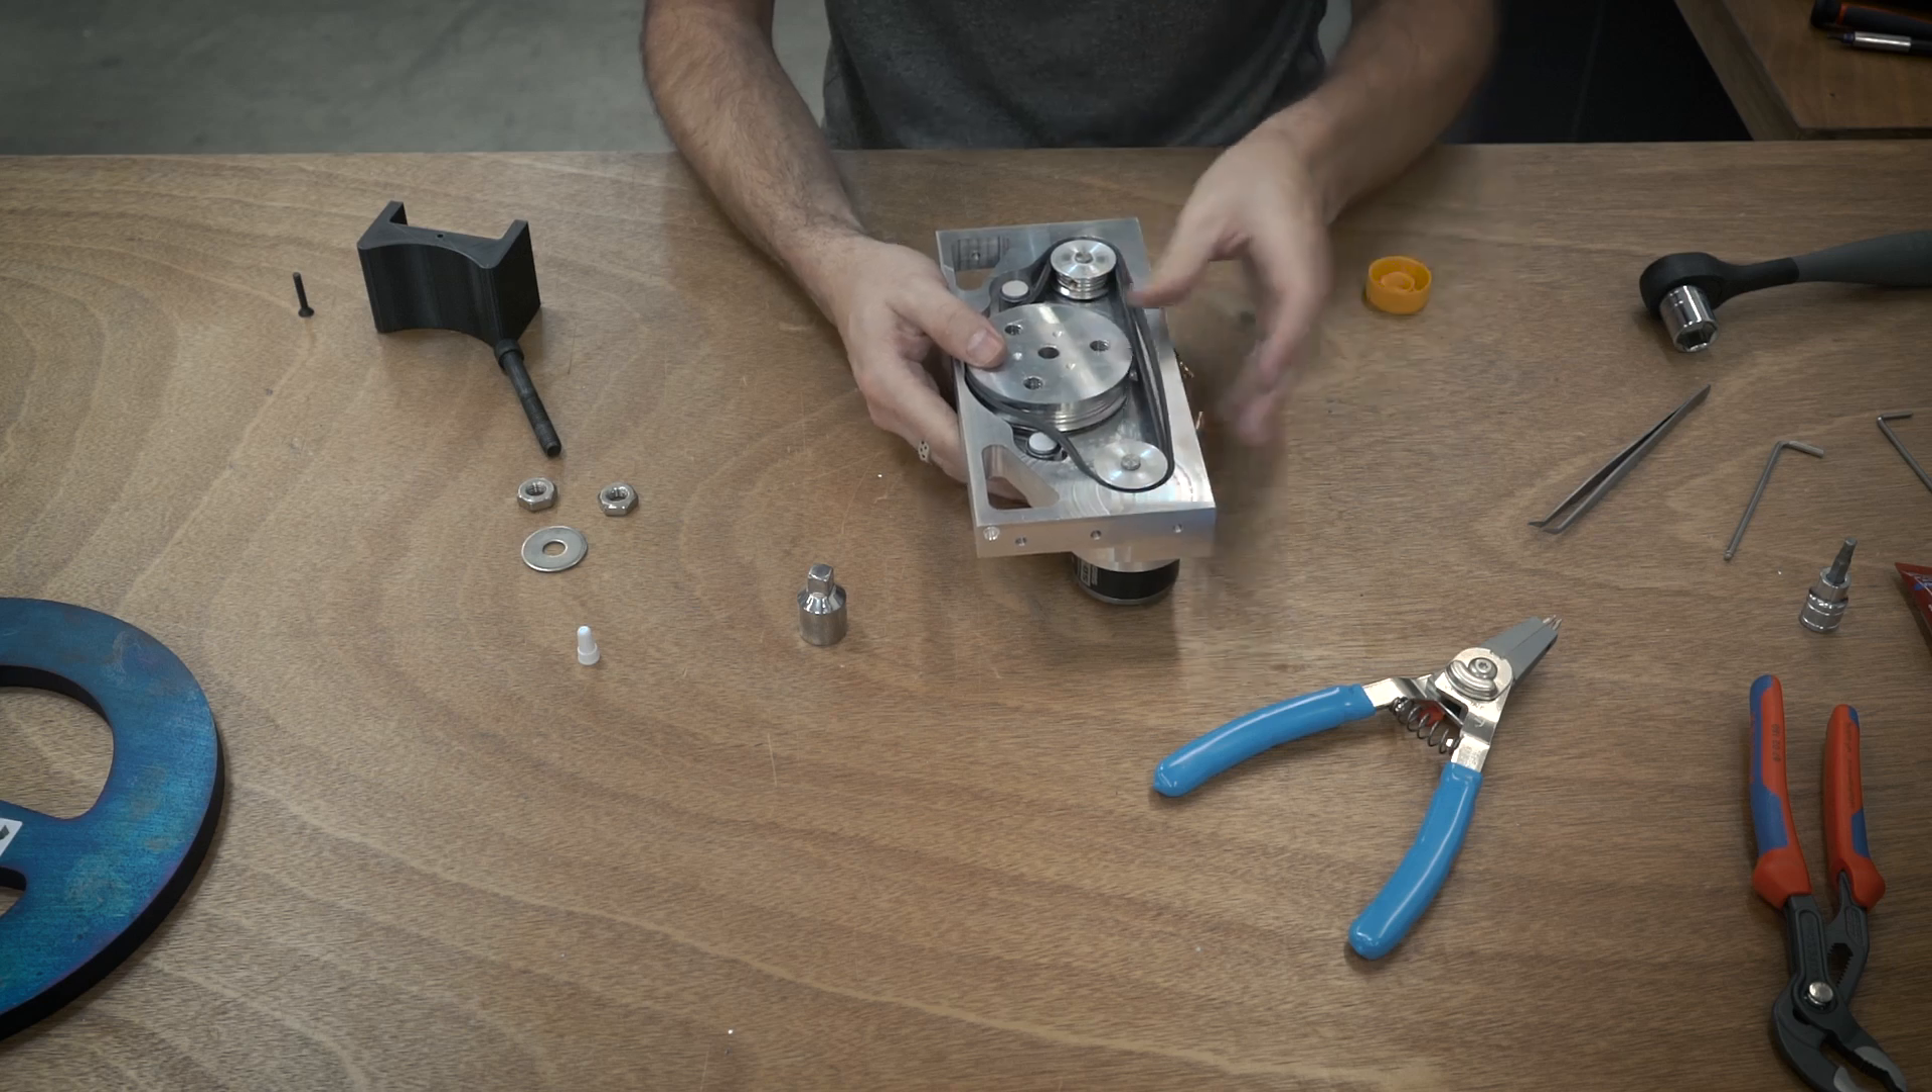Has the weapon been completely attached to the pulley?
No.